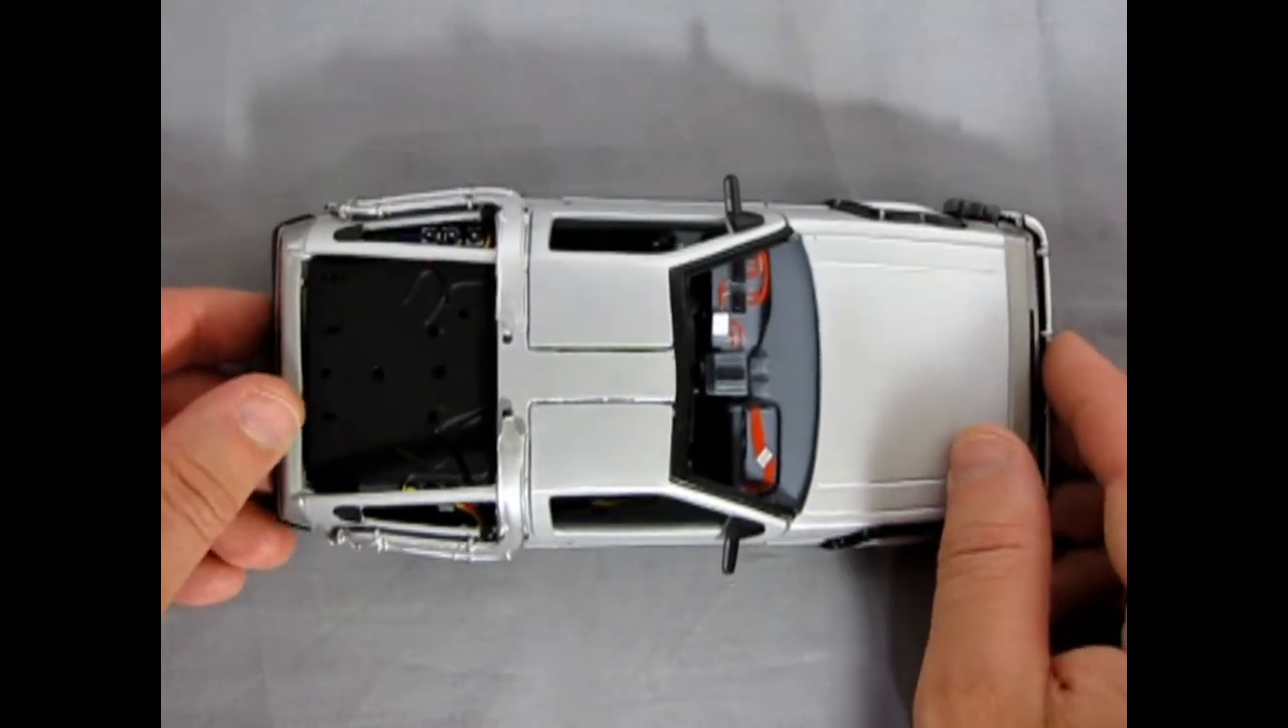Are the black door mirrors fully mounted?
Yes.